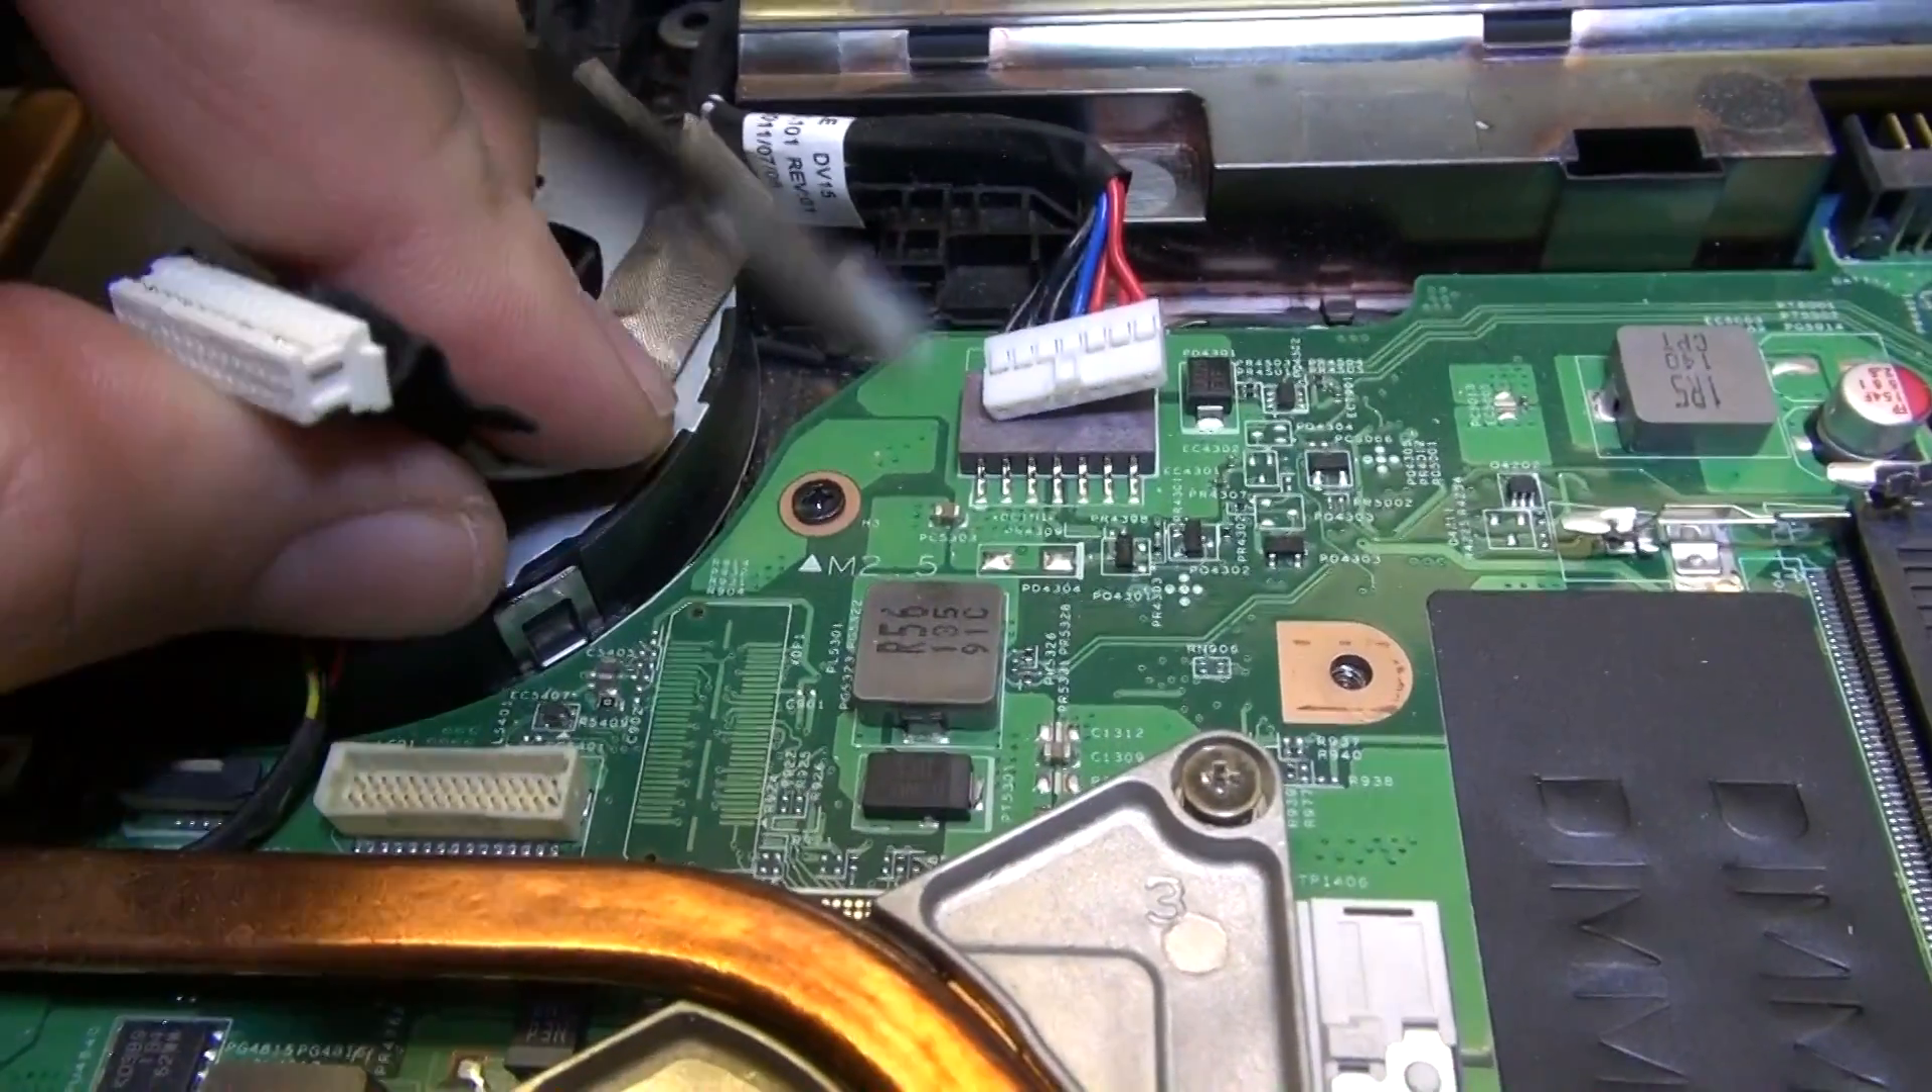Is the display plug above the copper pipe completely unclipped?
Yes.